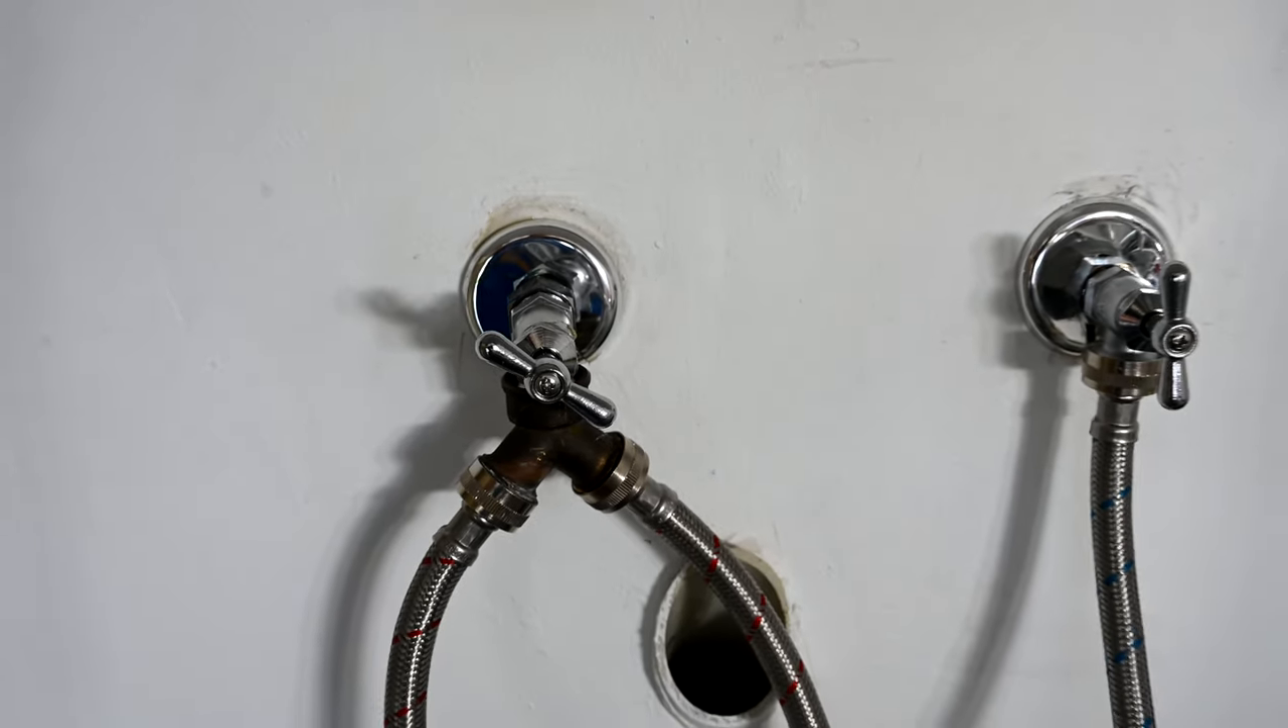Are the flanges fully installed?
Yes.